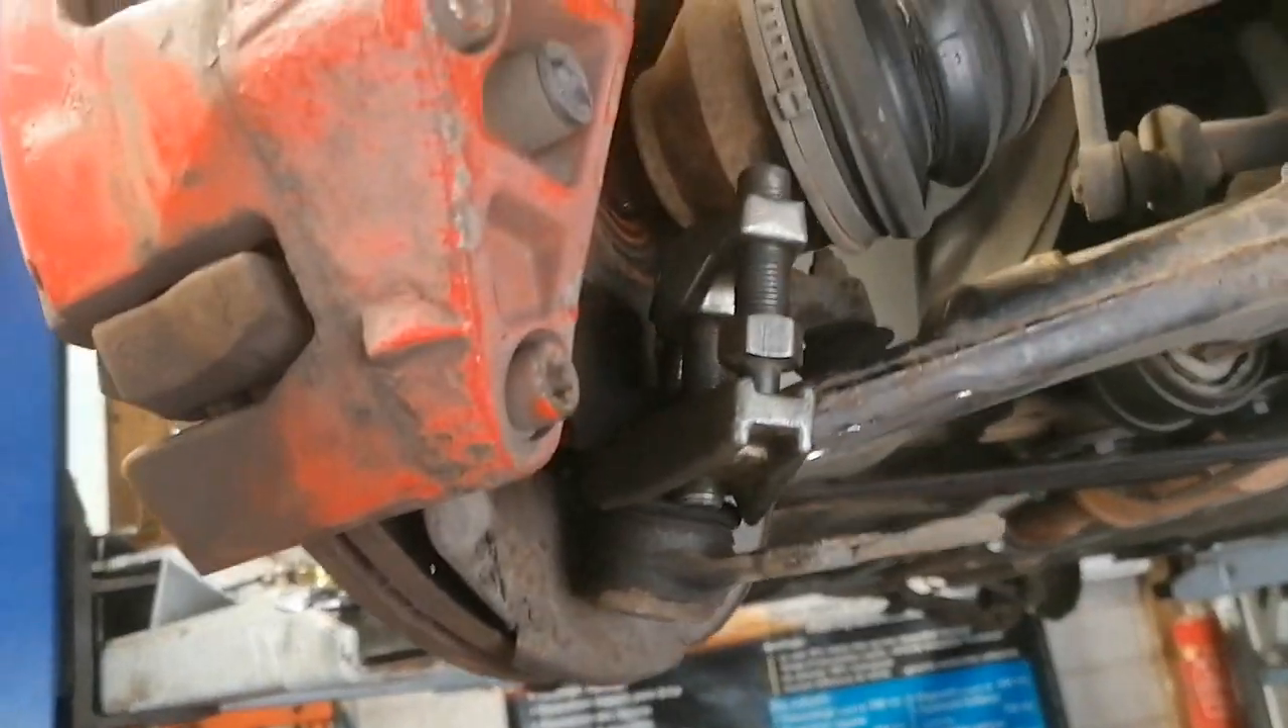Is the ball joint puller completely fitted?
Yes.